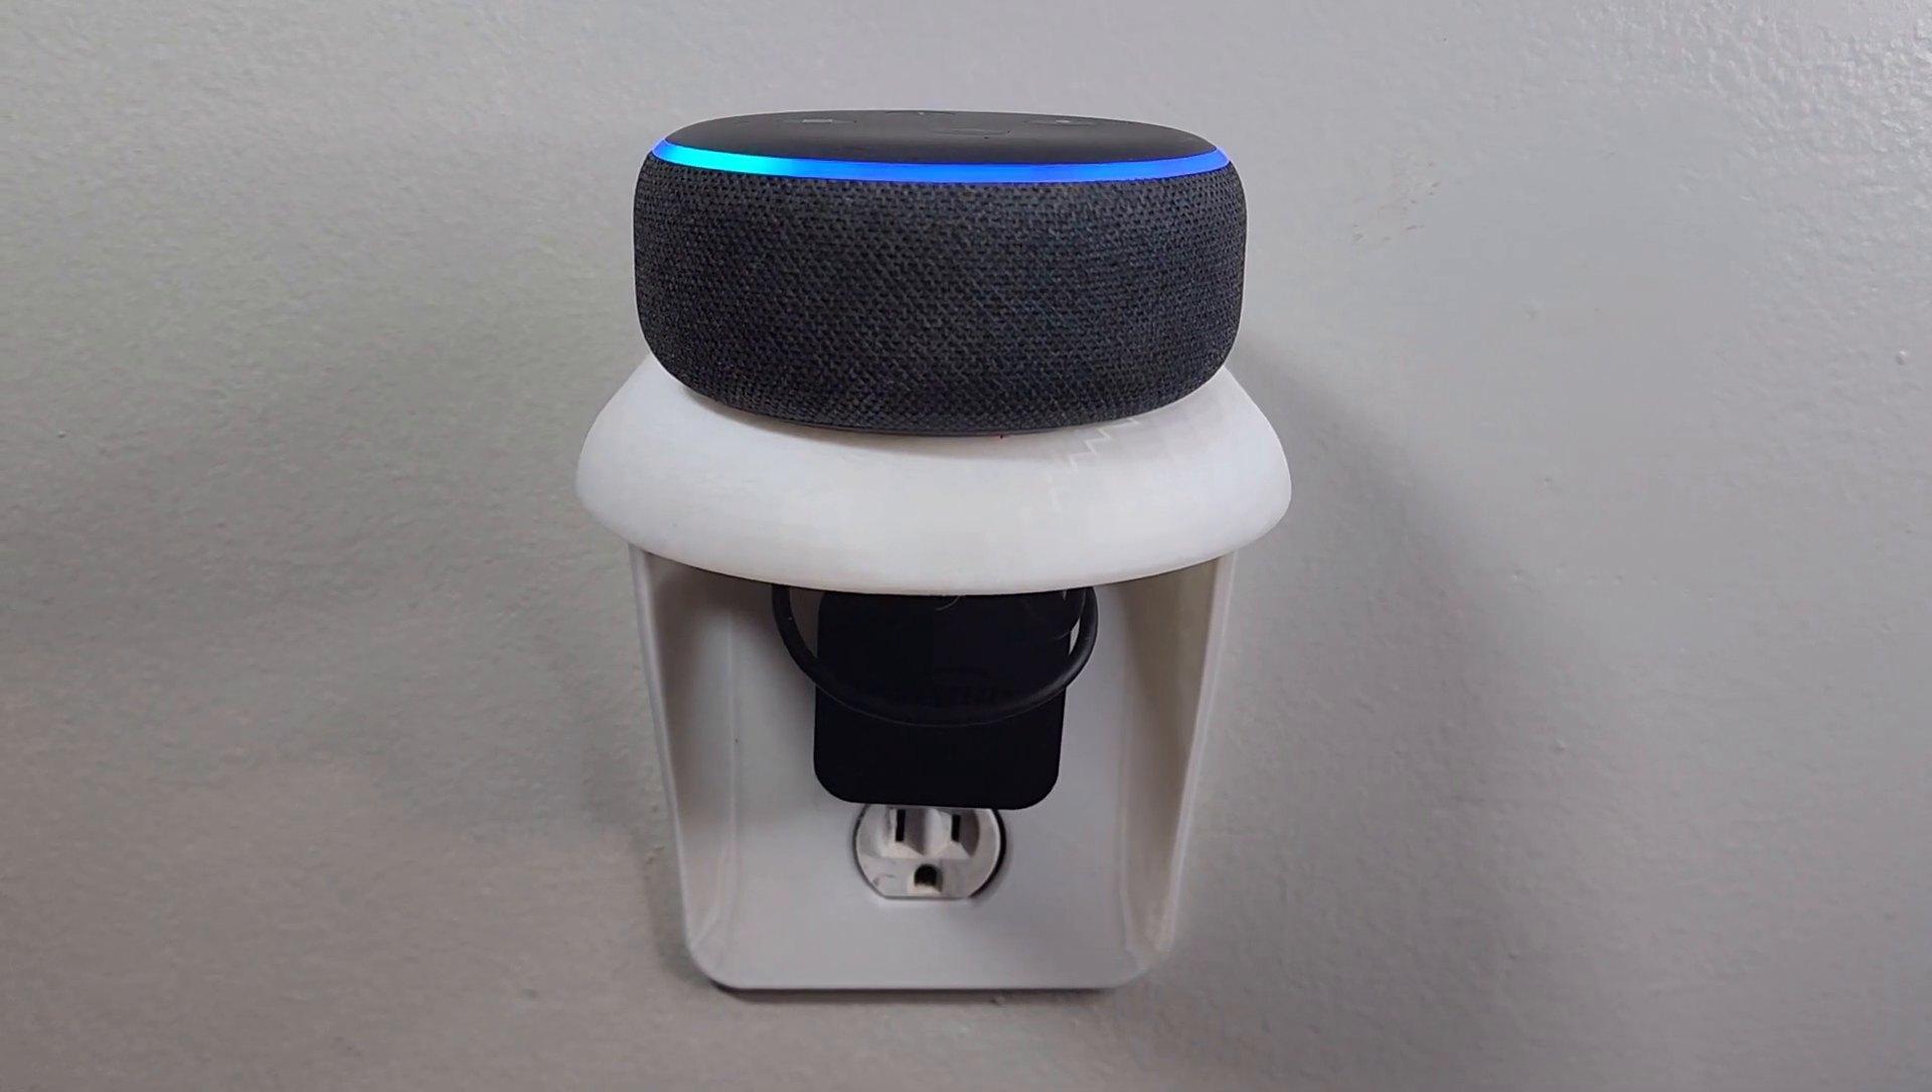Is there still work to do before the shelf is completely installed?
No.